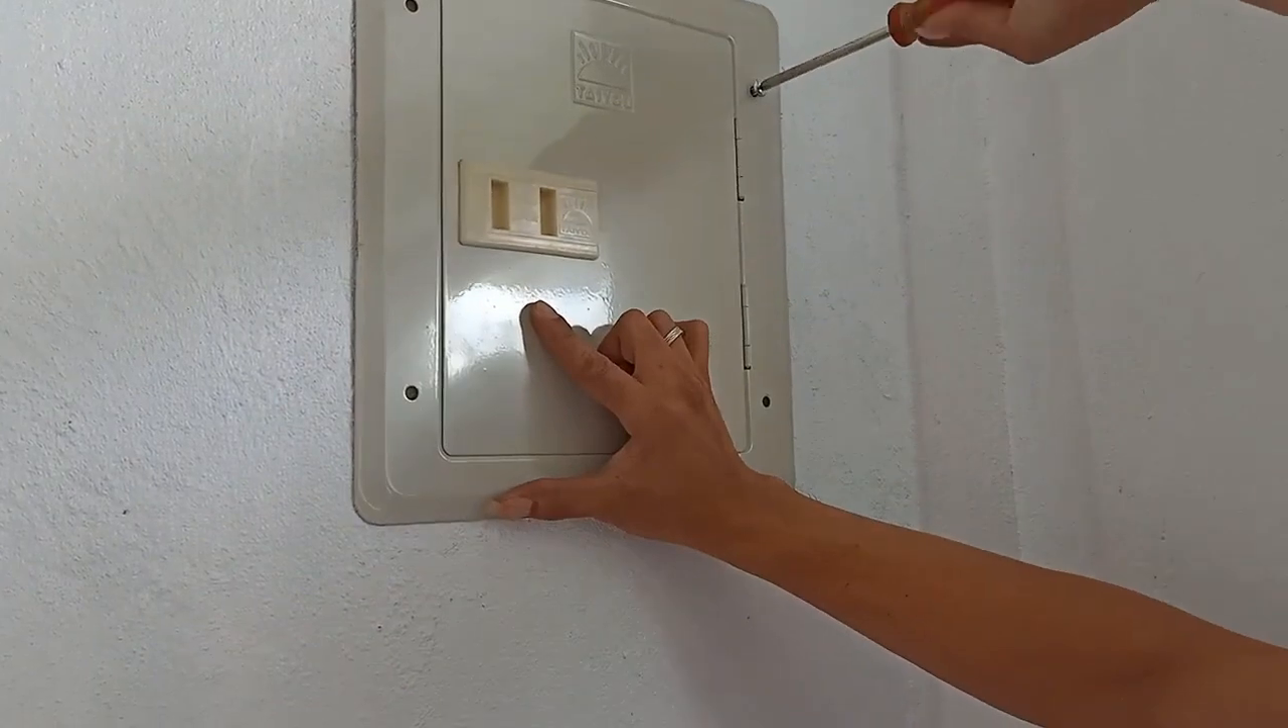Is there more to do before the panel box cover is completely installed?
Yes.